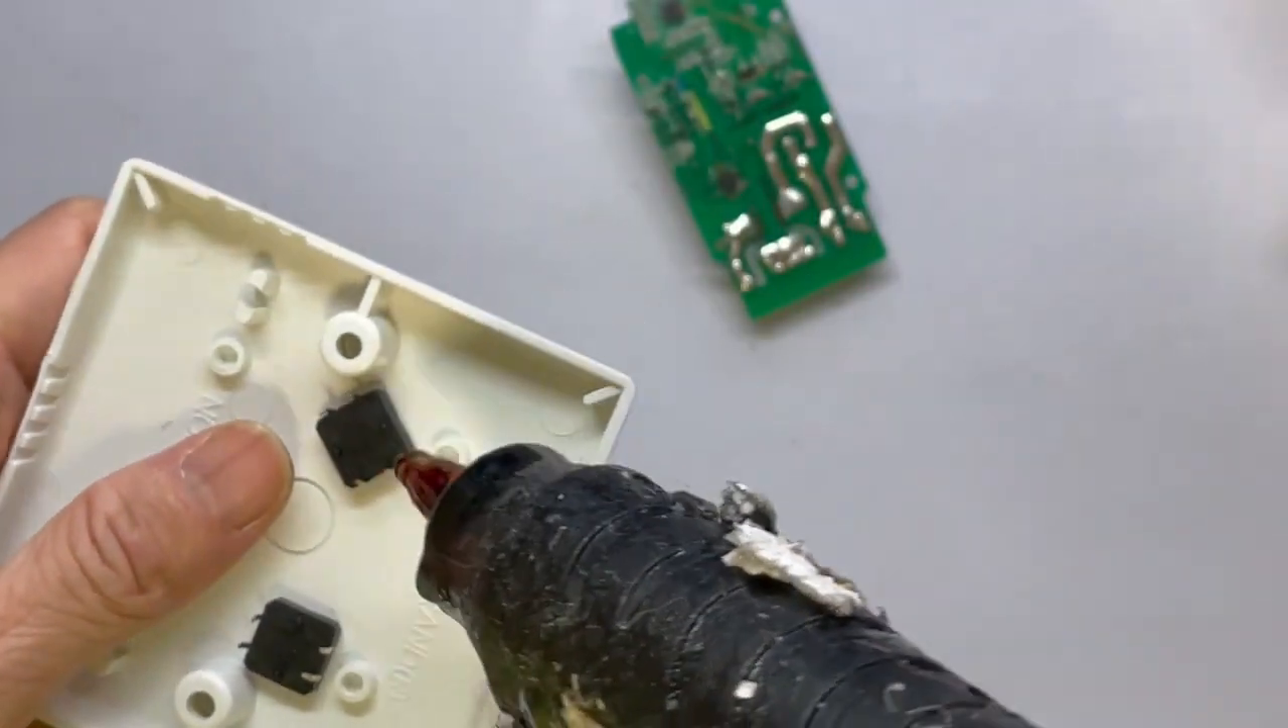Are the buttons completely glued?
No.